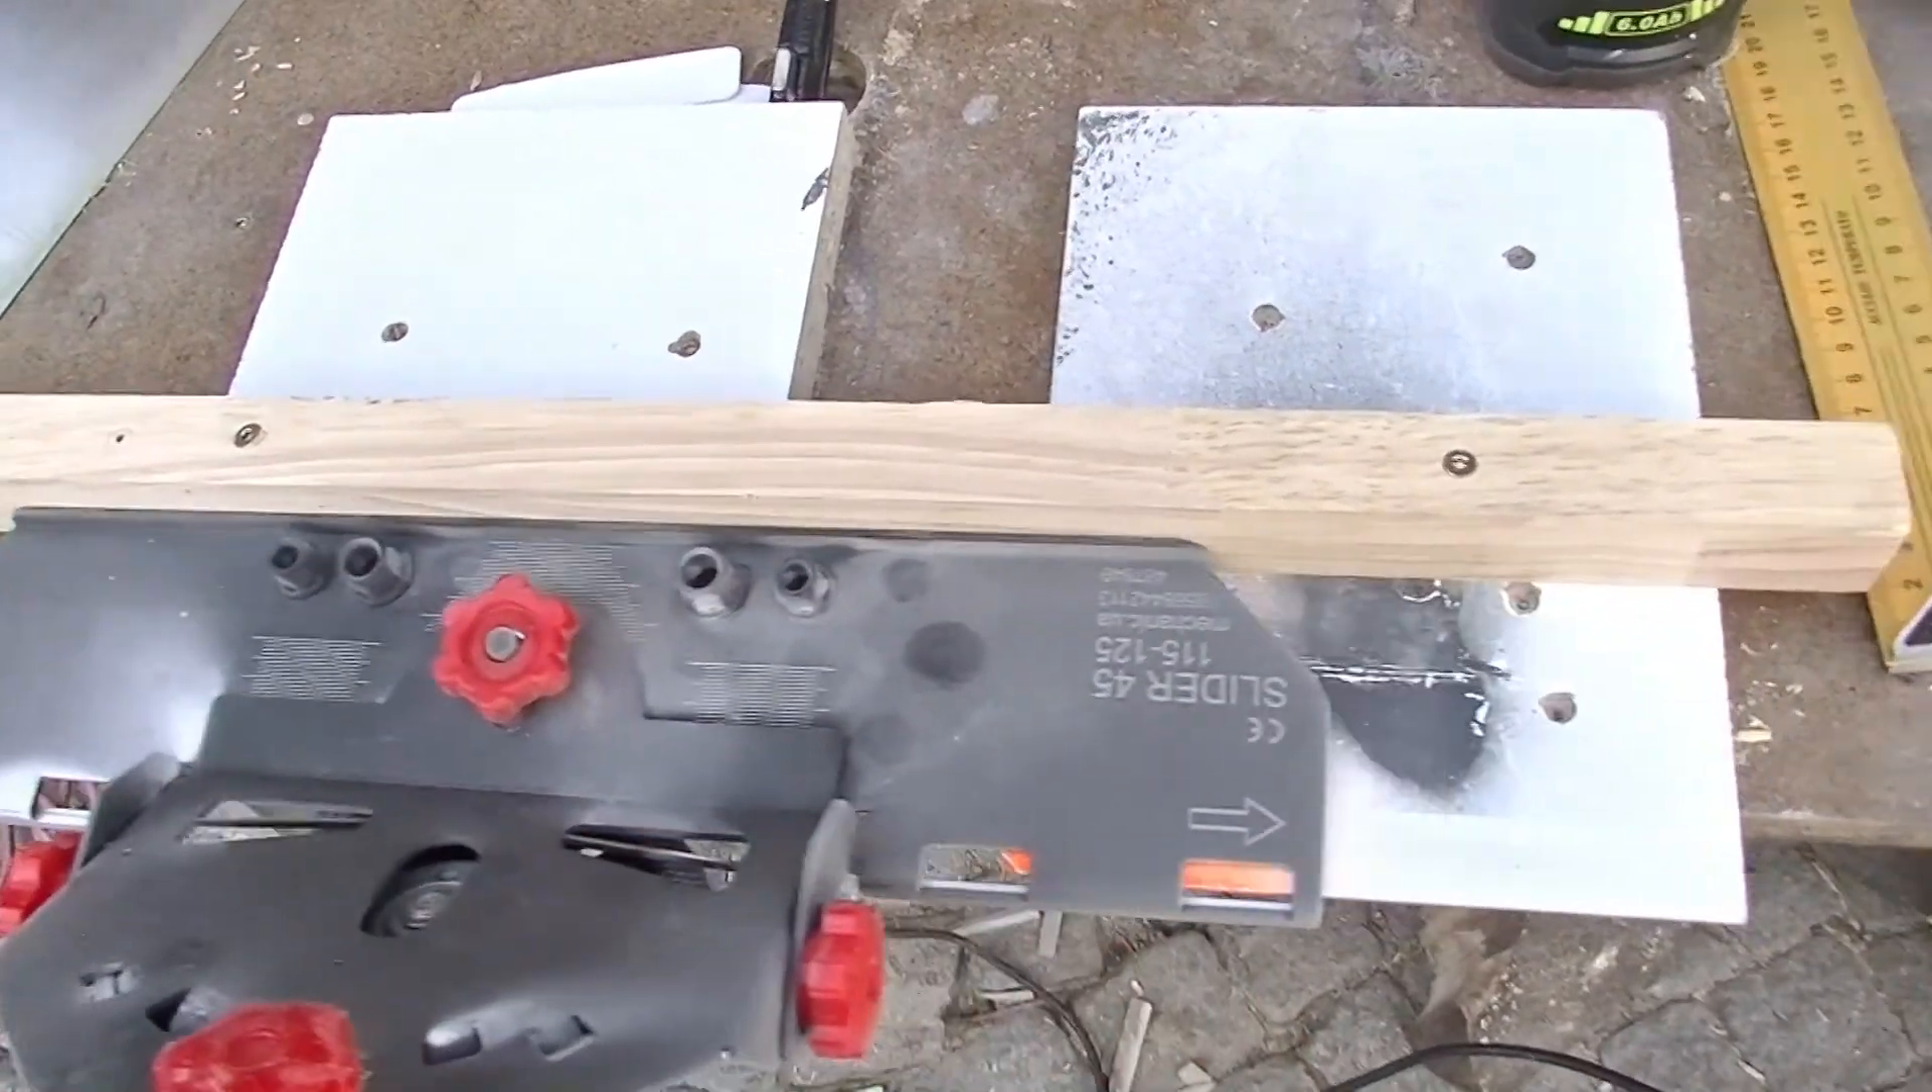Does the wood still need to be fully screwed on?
No.